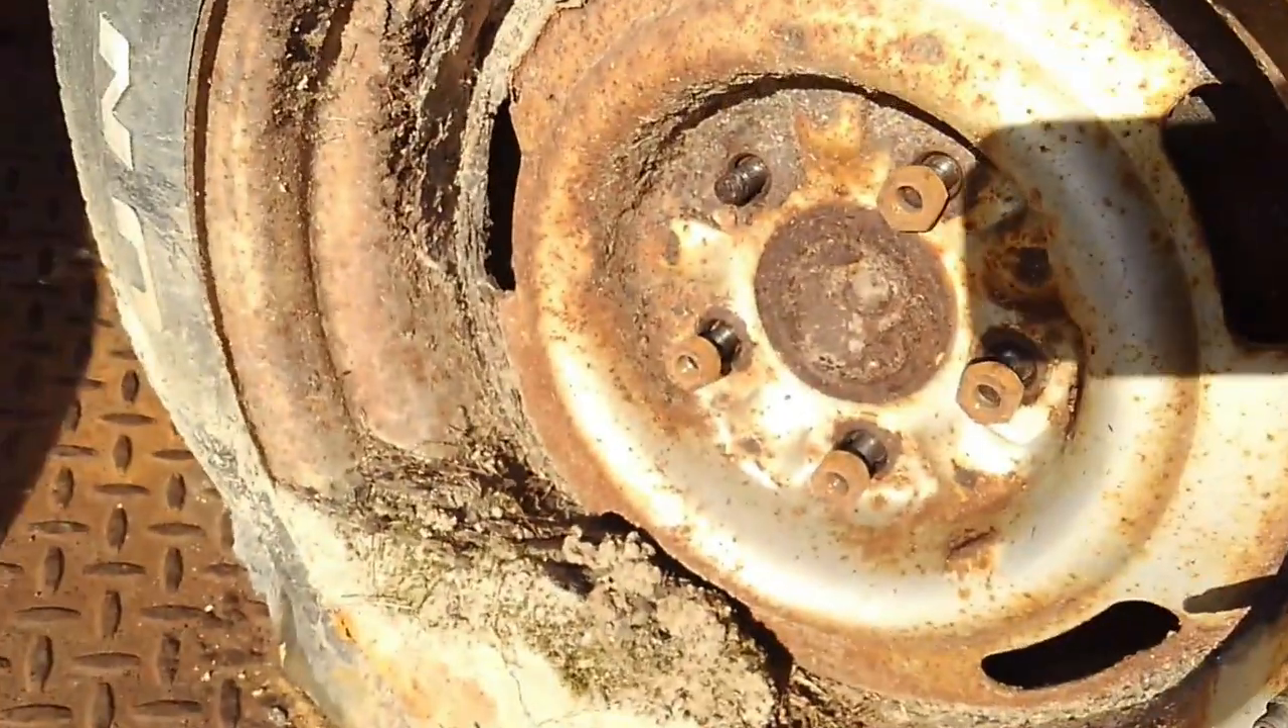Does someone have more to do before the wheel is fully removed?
Yes.